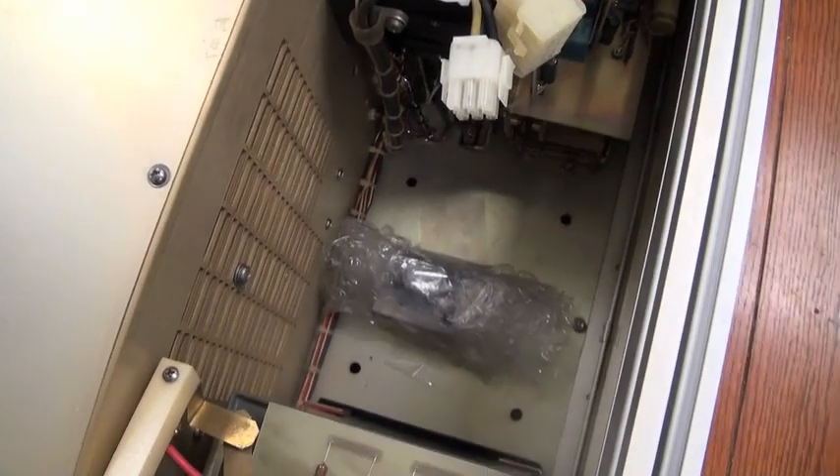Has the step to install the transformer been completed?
No.